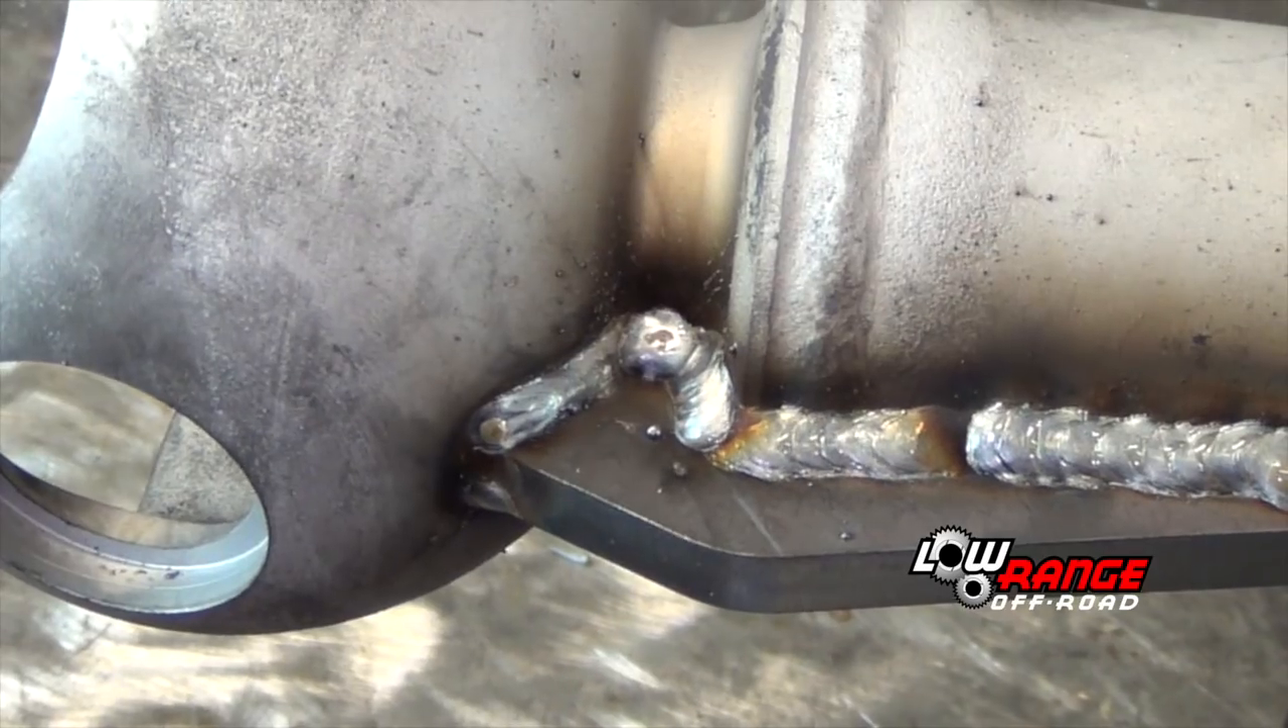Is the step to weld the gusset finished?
Yes.